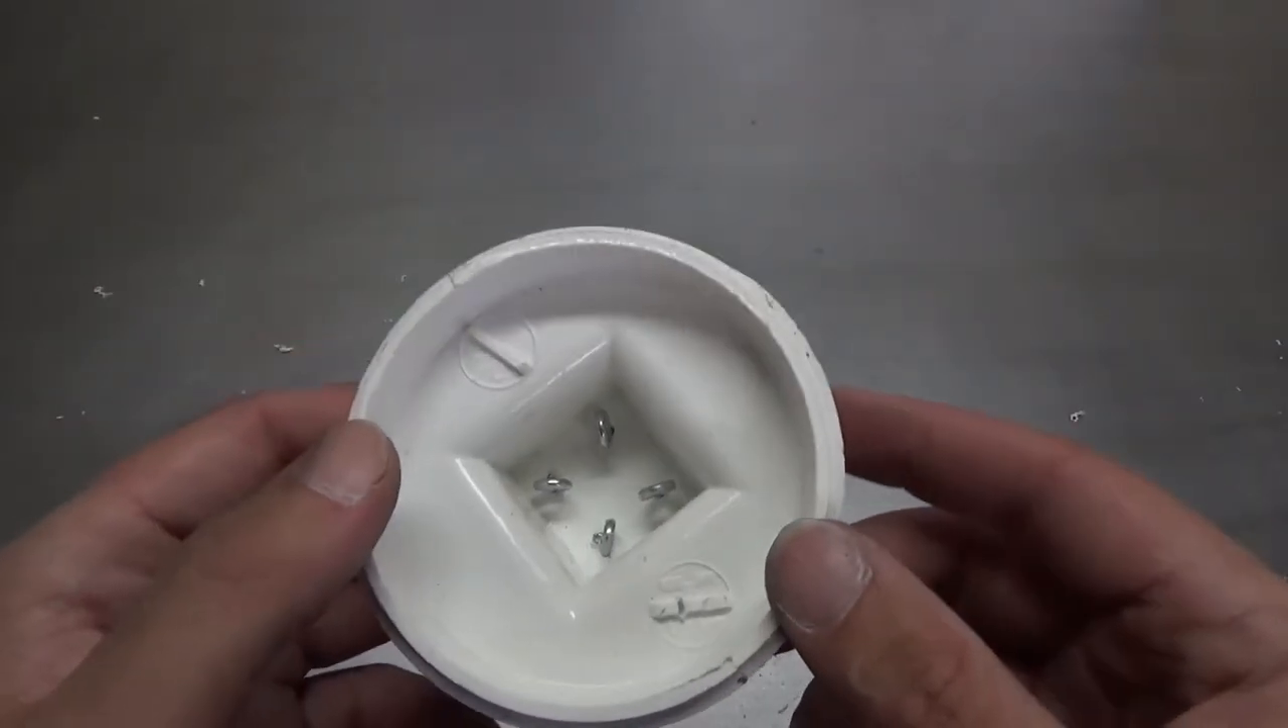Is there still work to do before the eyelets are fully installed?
No.